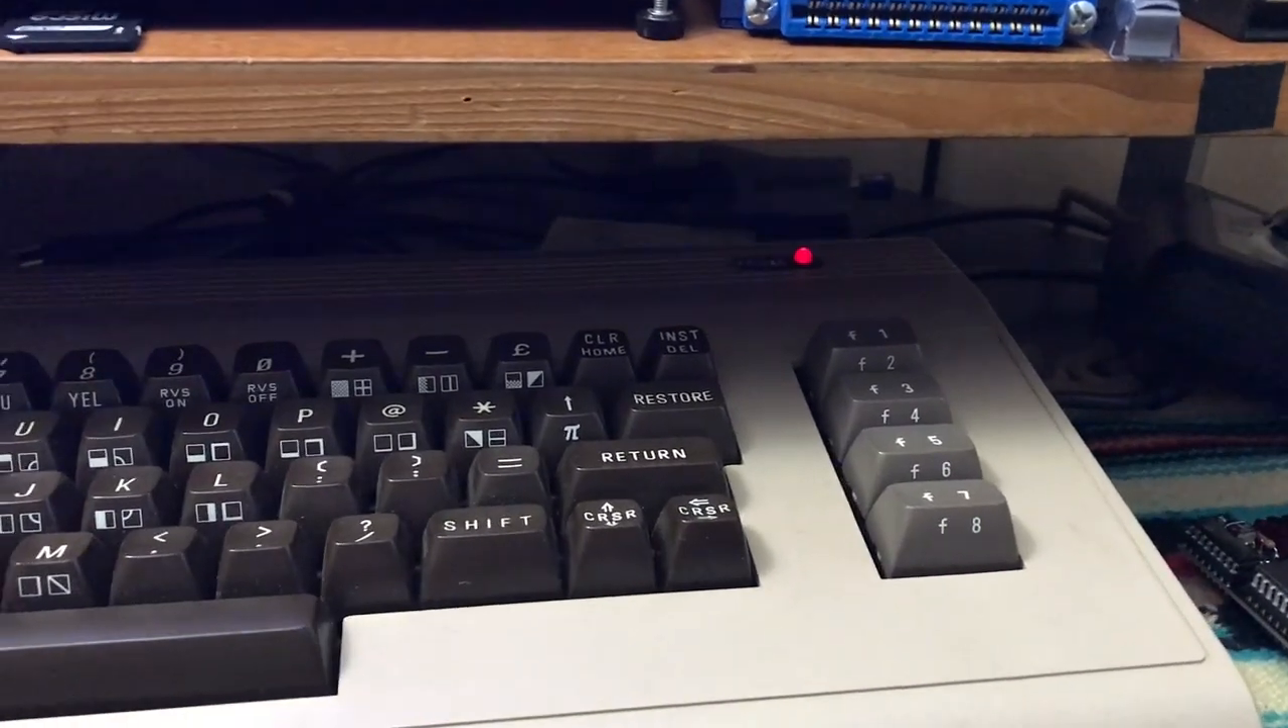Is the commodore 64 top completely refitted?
Yes.